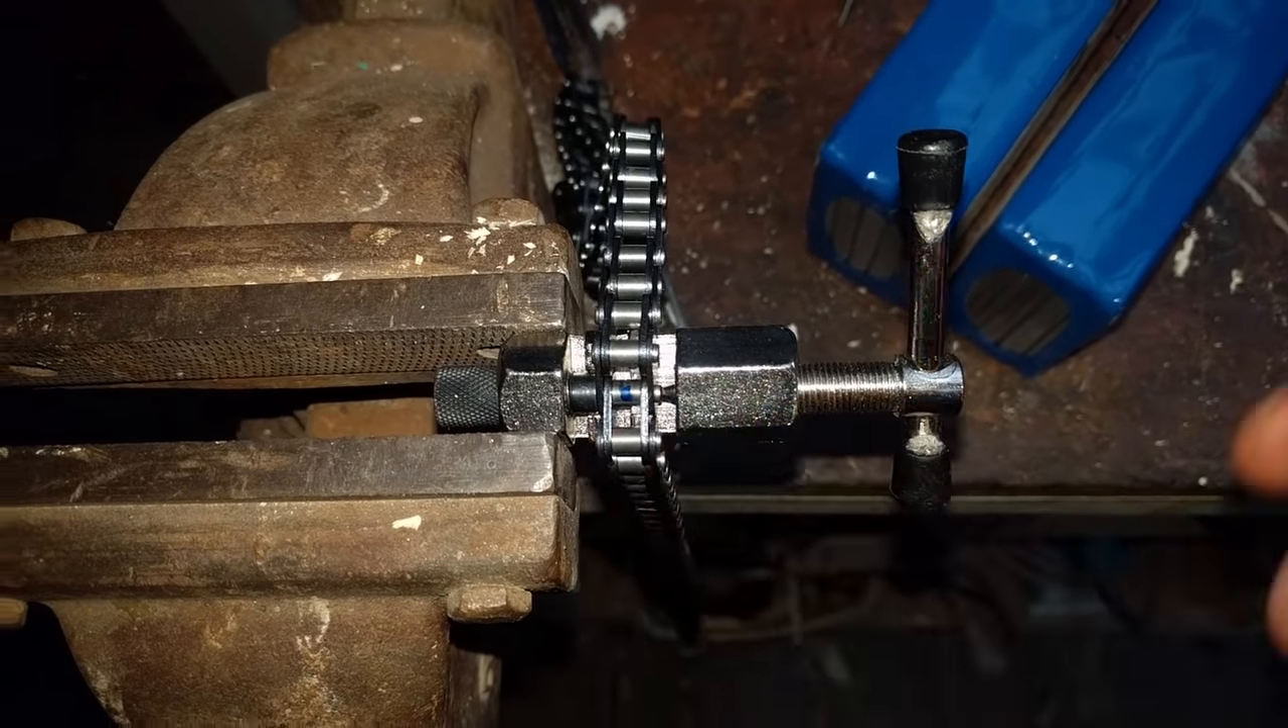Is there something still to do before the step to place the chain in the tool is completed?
No.